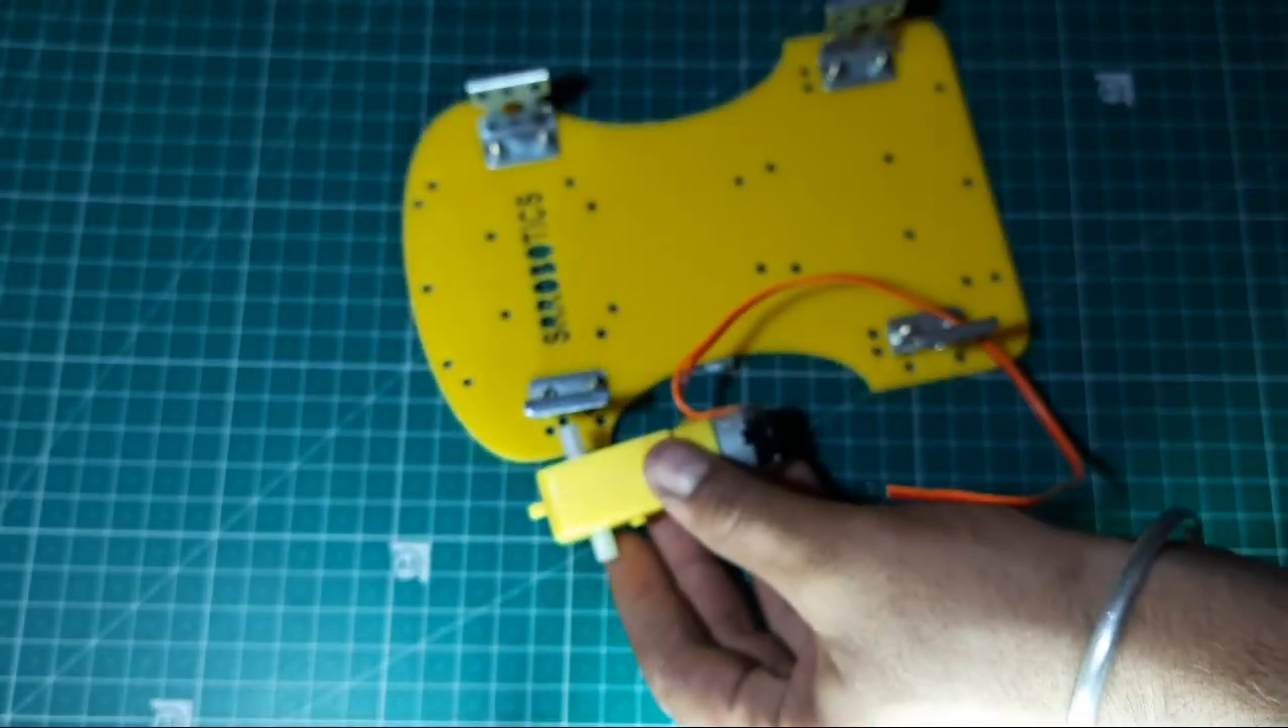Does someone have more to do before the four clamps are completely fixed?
No.